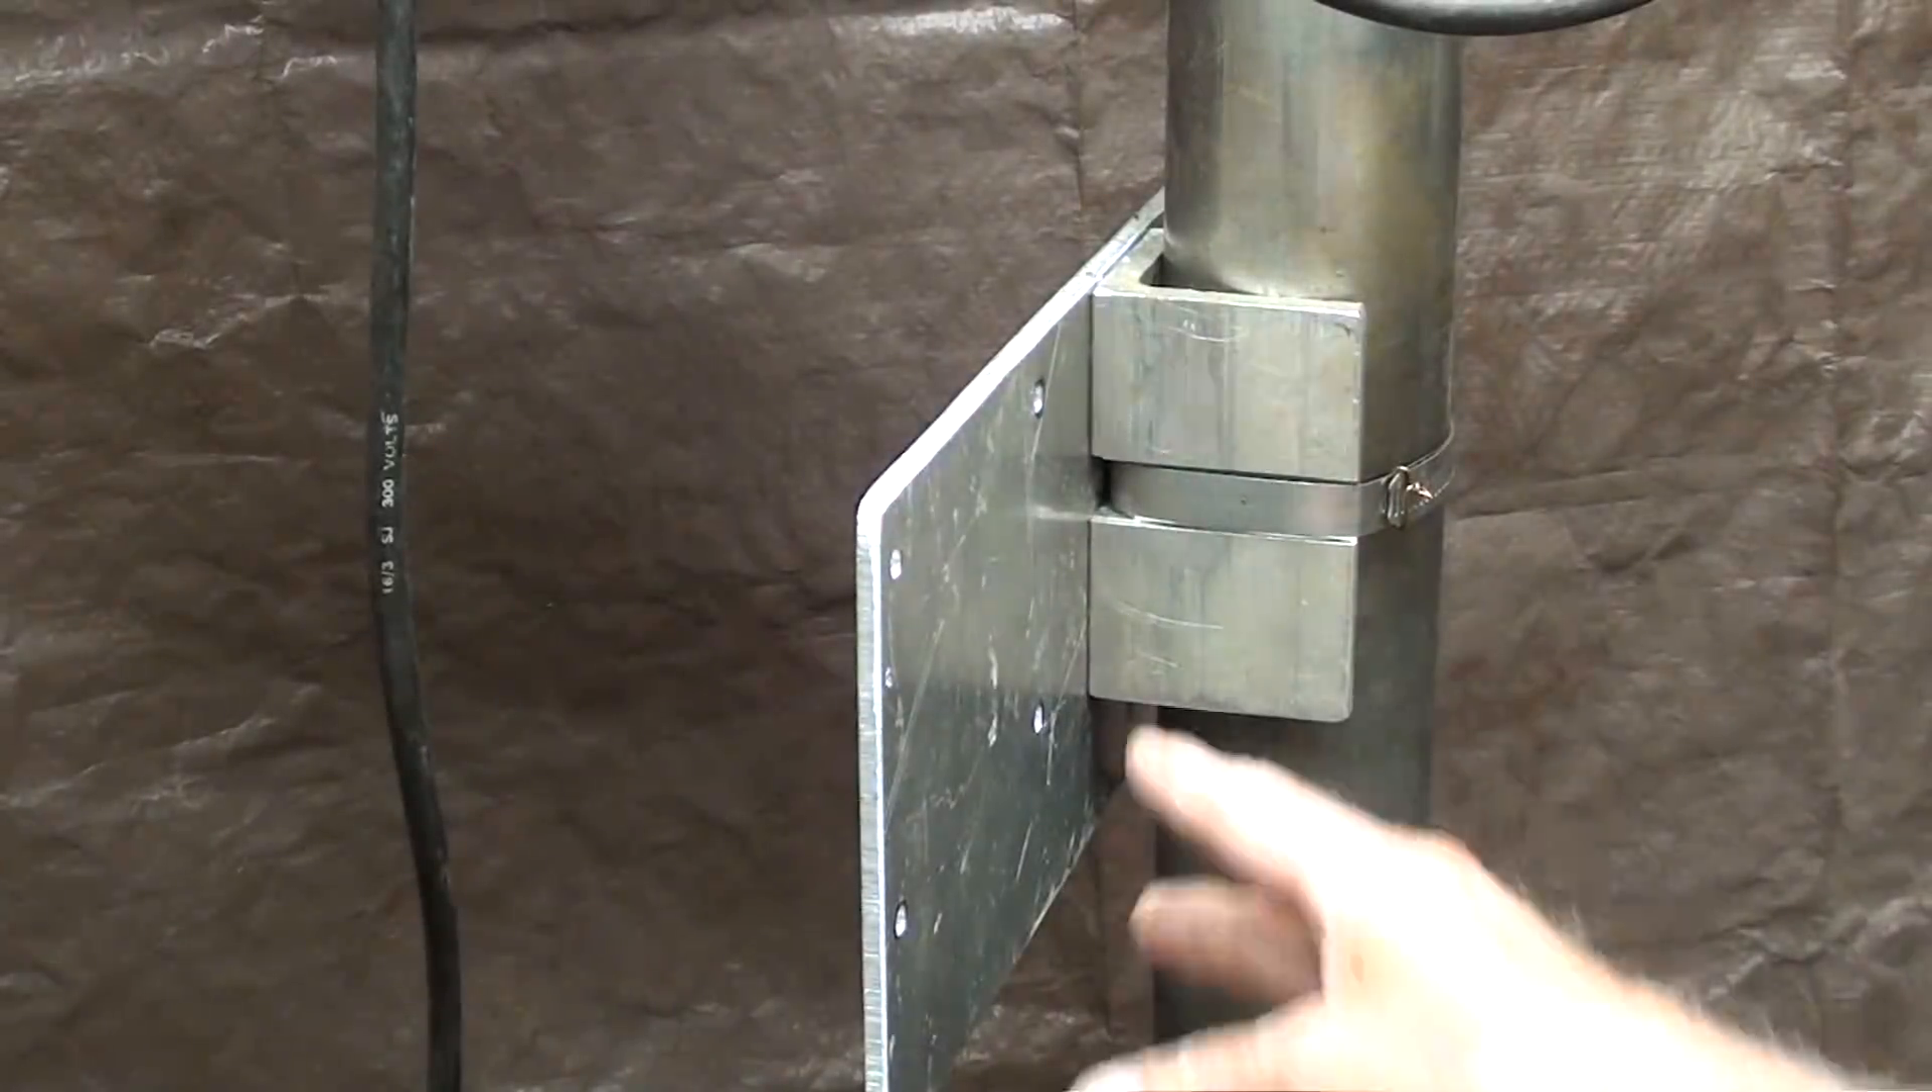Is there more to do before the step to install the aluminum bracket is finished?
No.